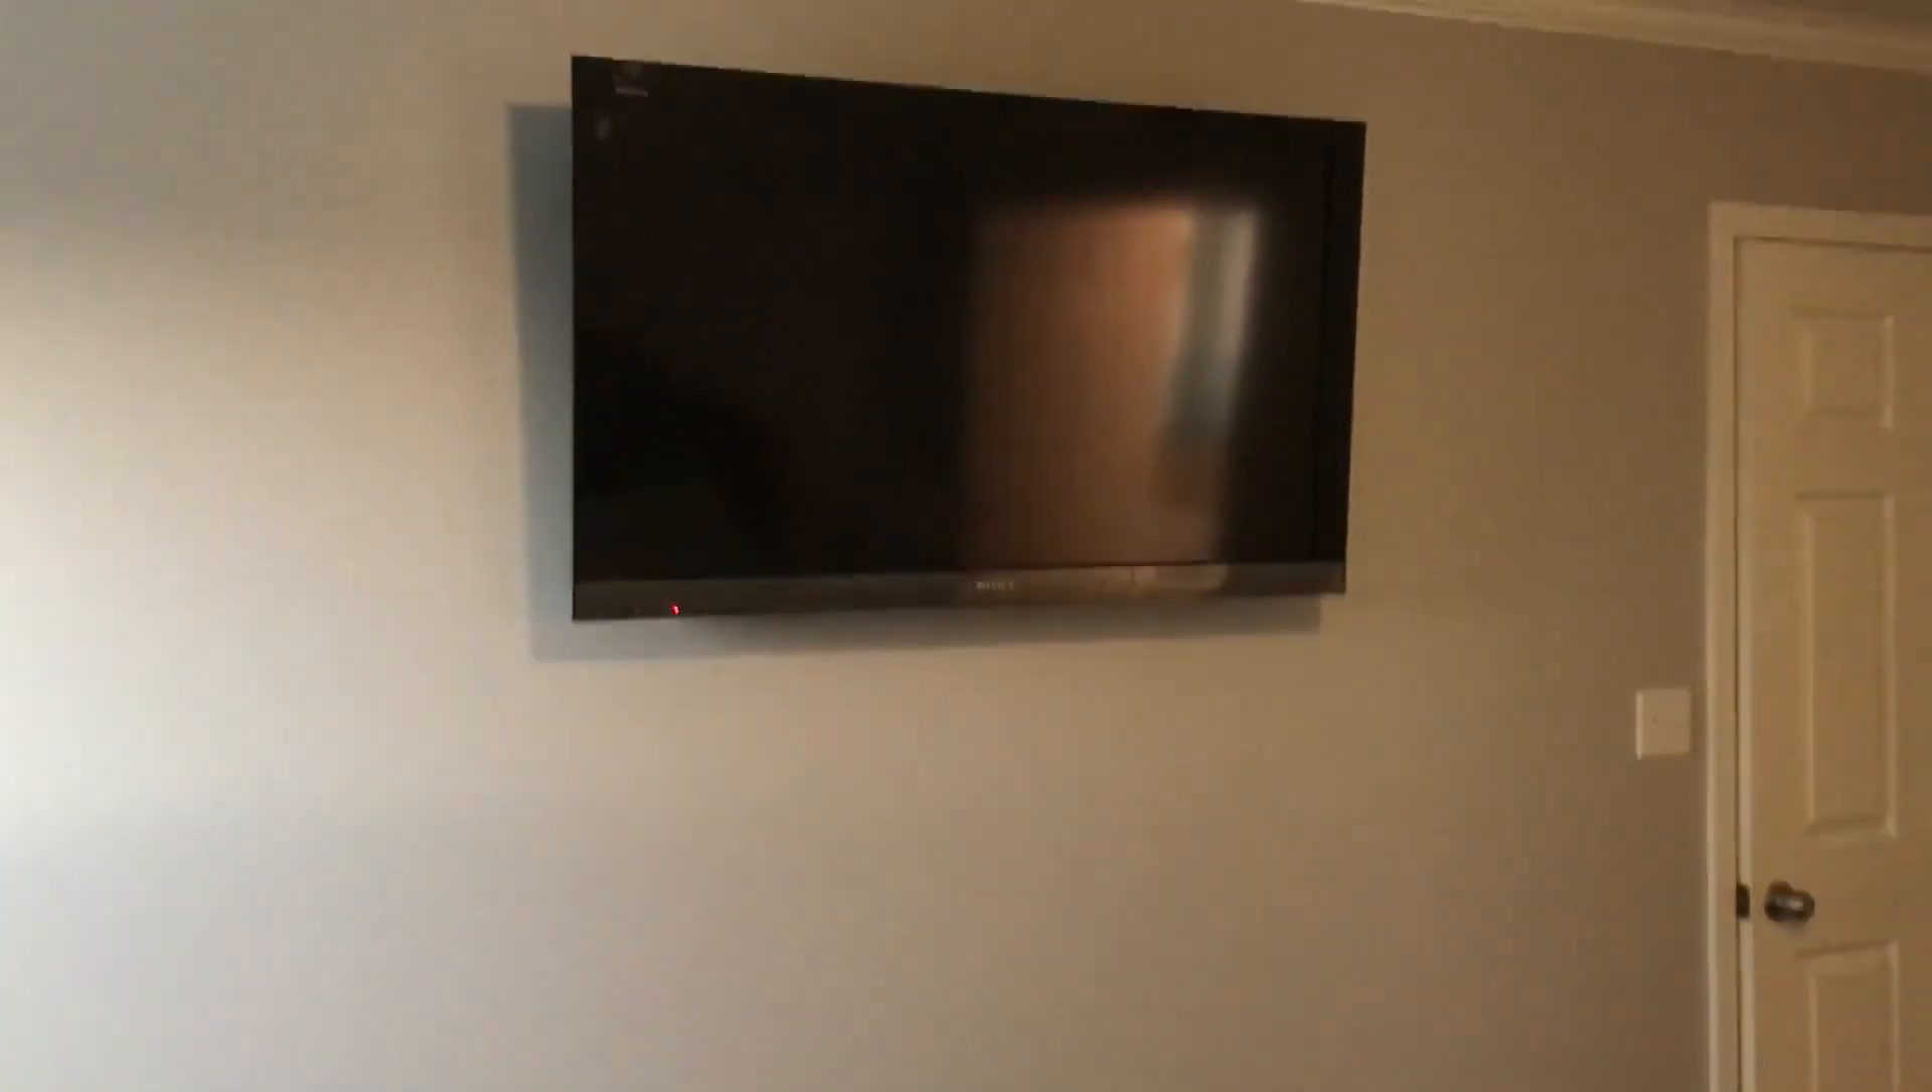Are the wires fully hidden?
Yes.